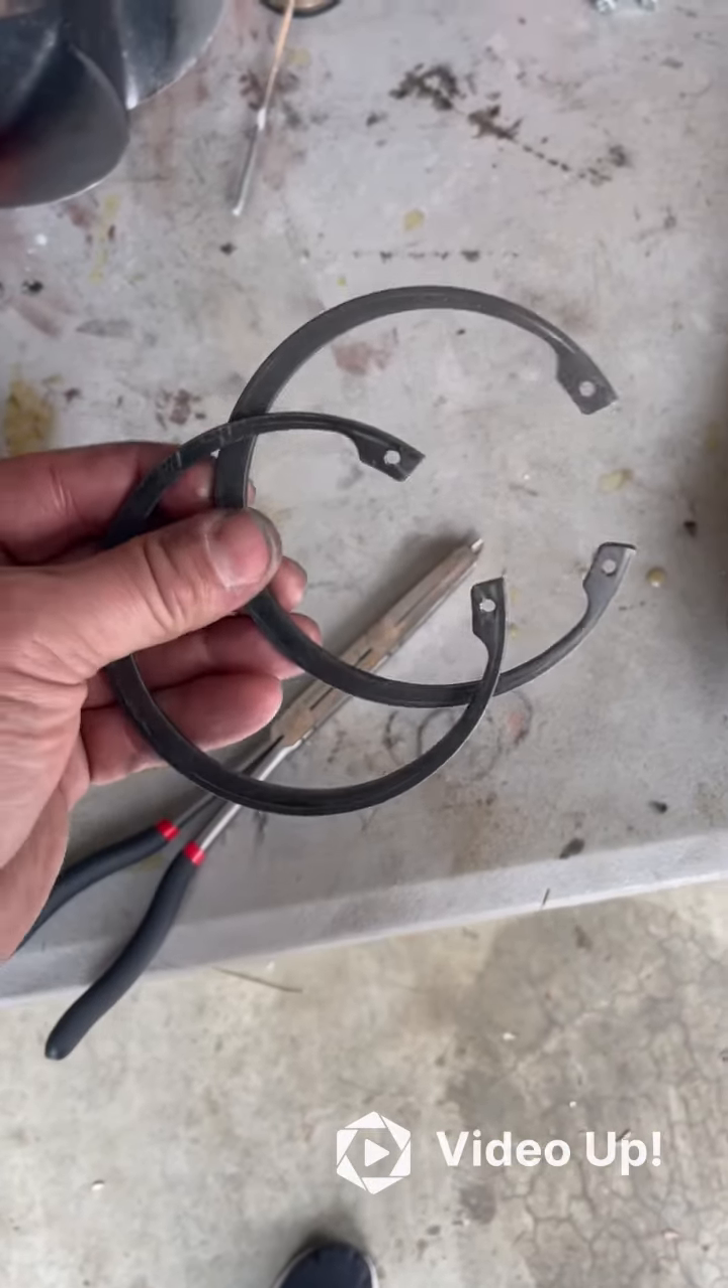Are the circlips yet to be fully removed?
No.